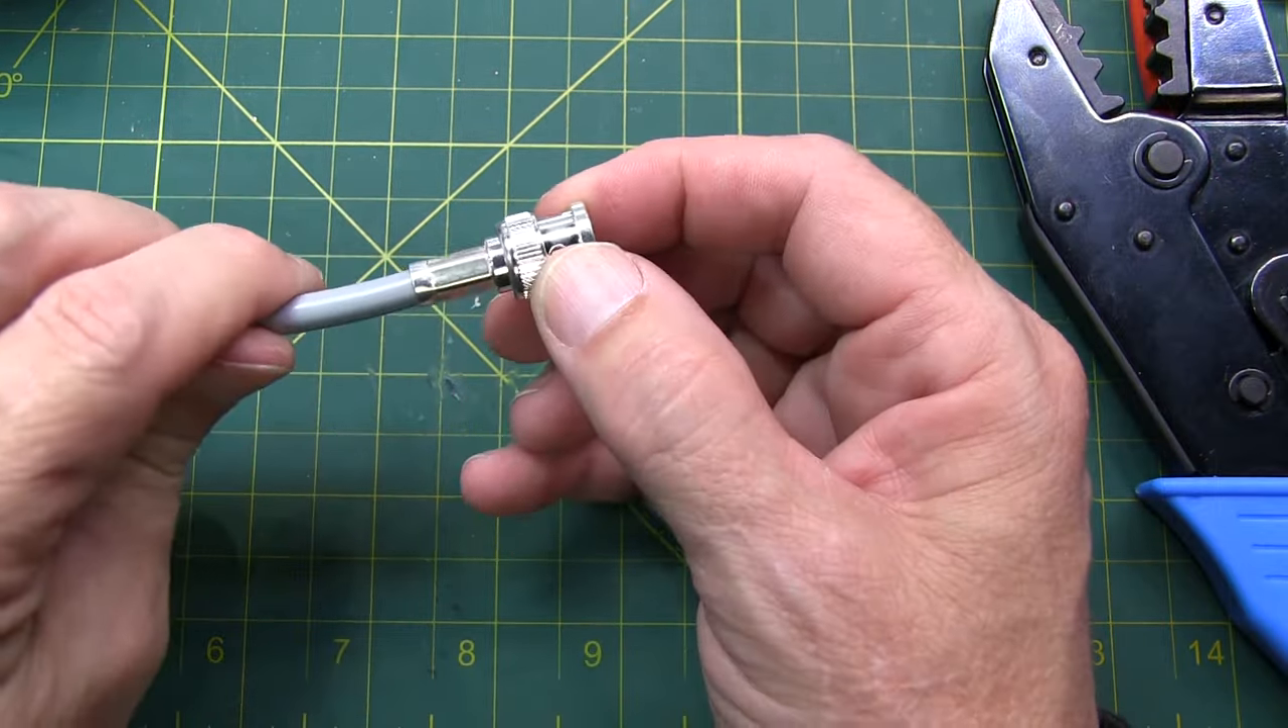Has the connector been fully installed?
Yes.